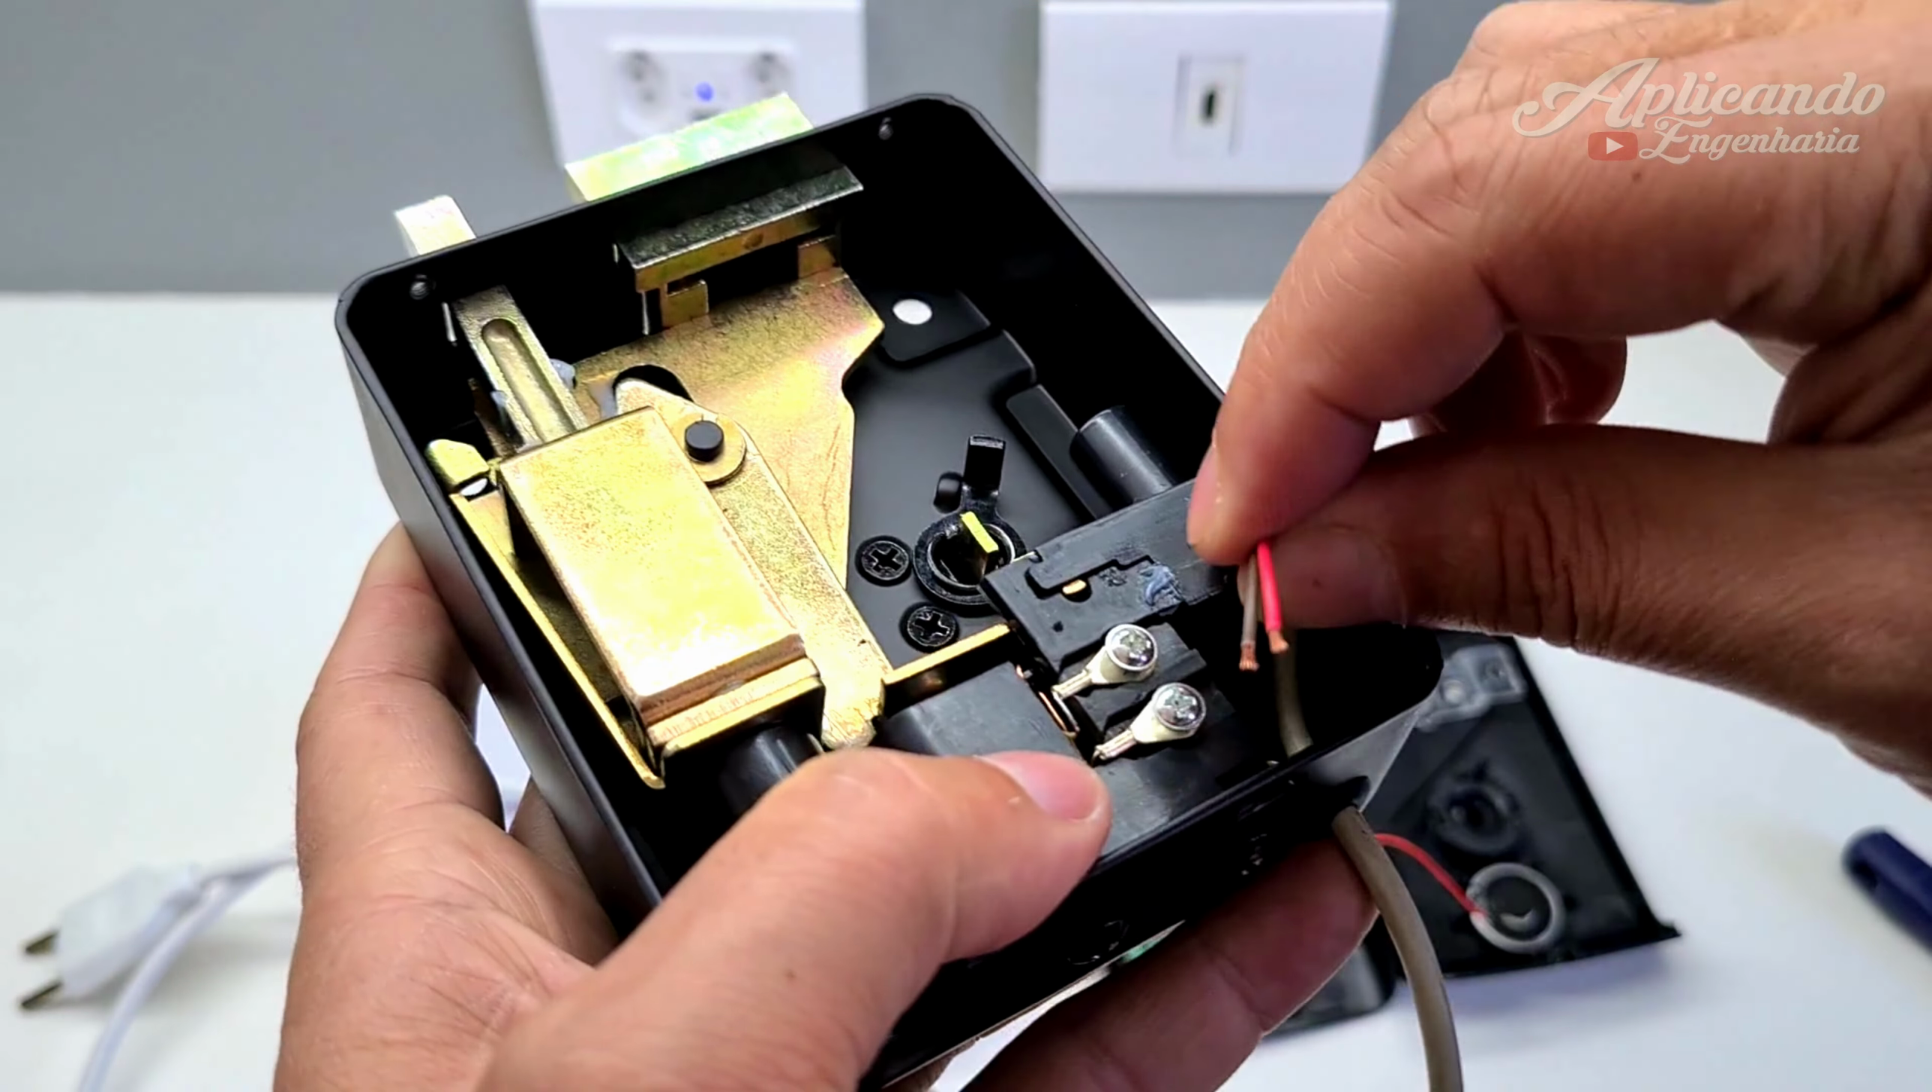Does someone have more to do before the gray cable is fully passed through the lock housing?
No.